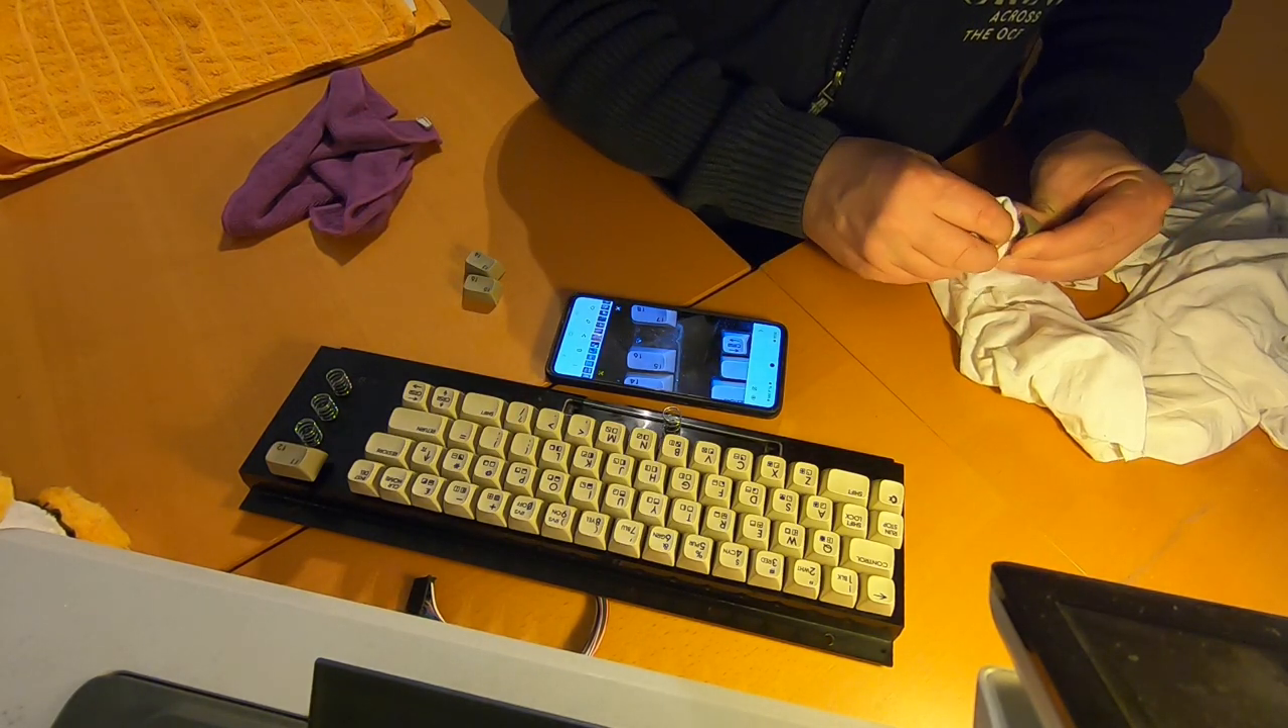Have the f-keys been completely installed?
No.